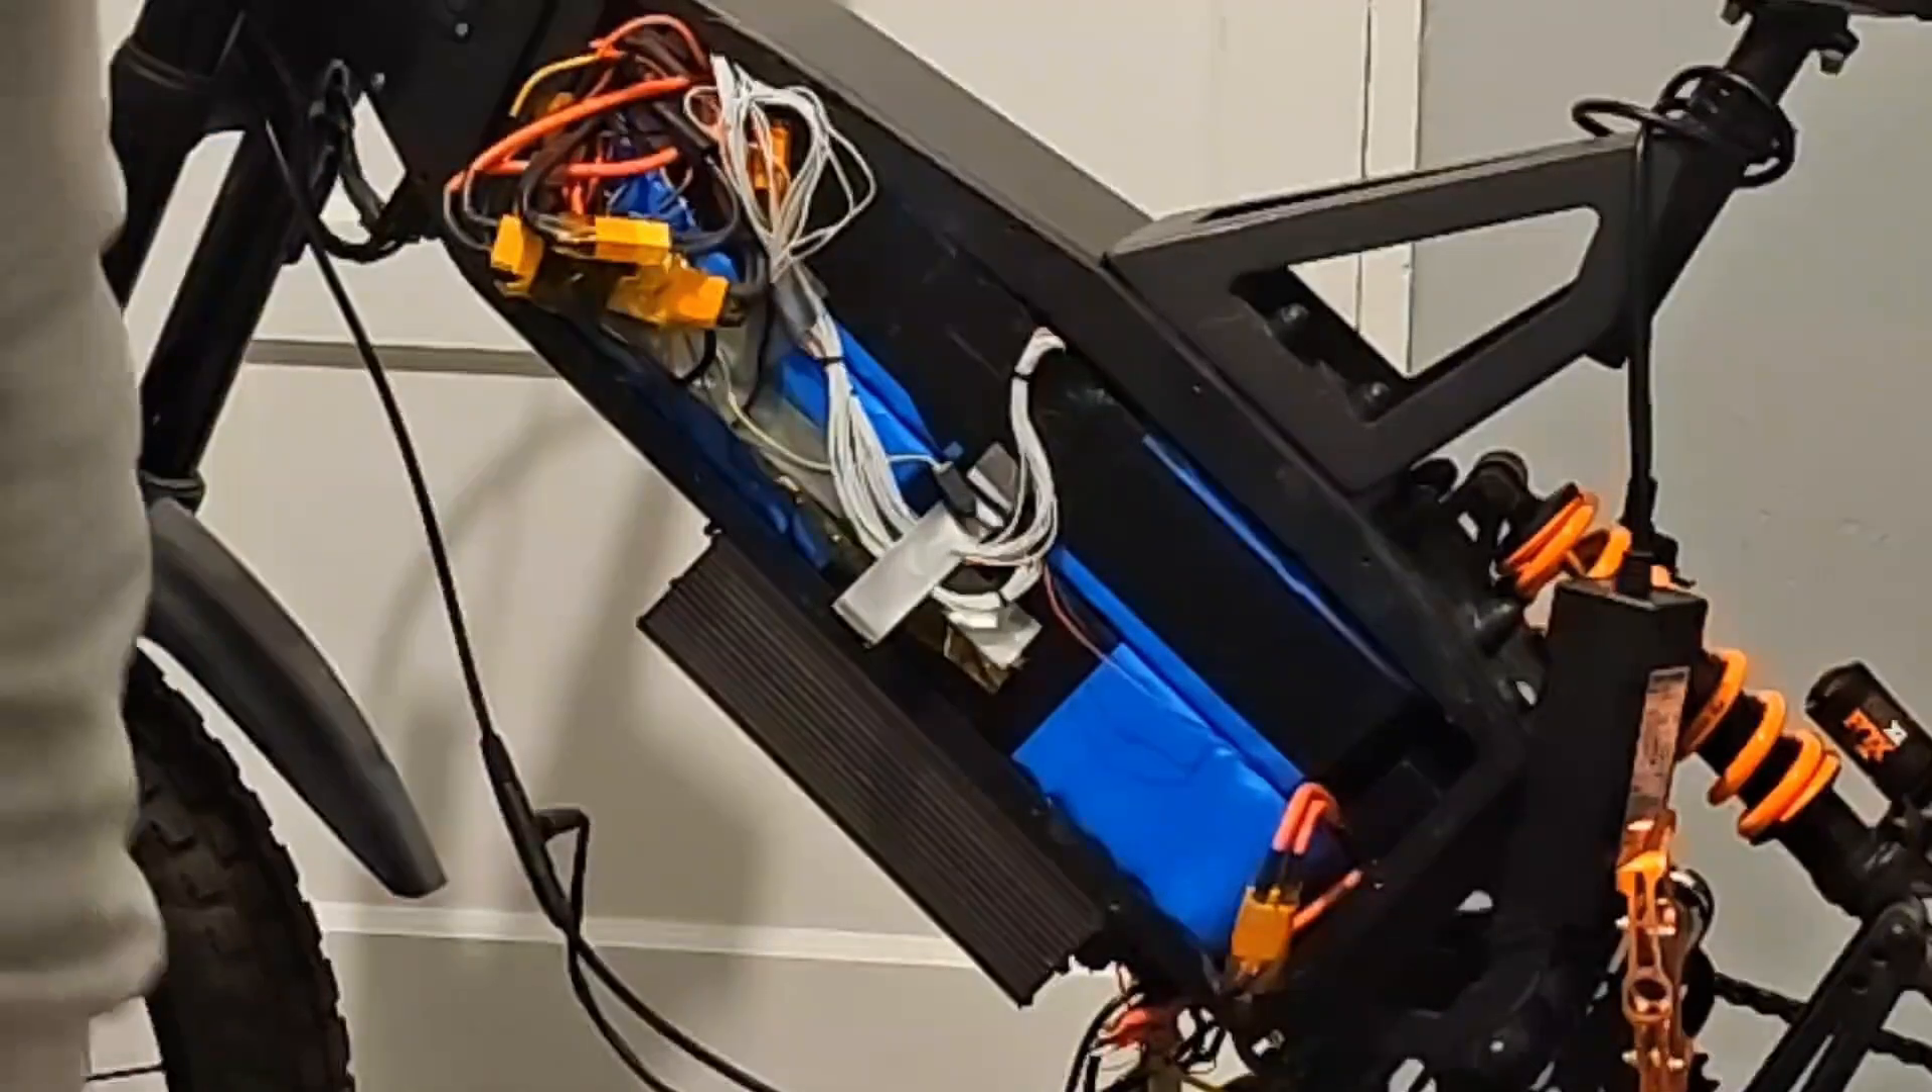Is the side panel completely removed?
Yes.